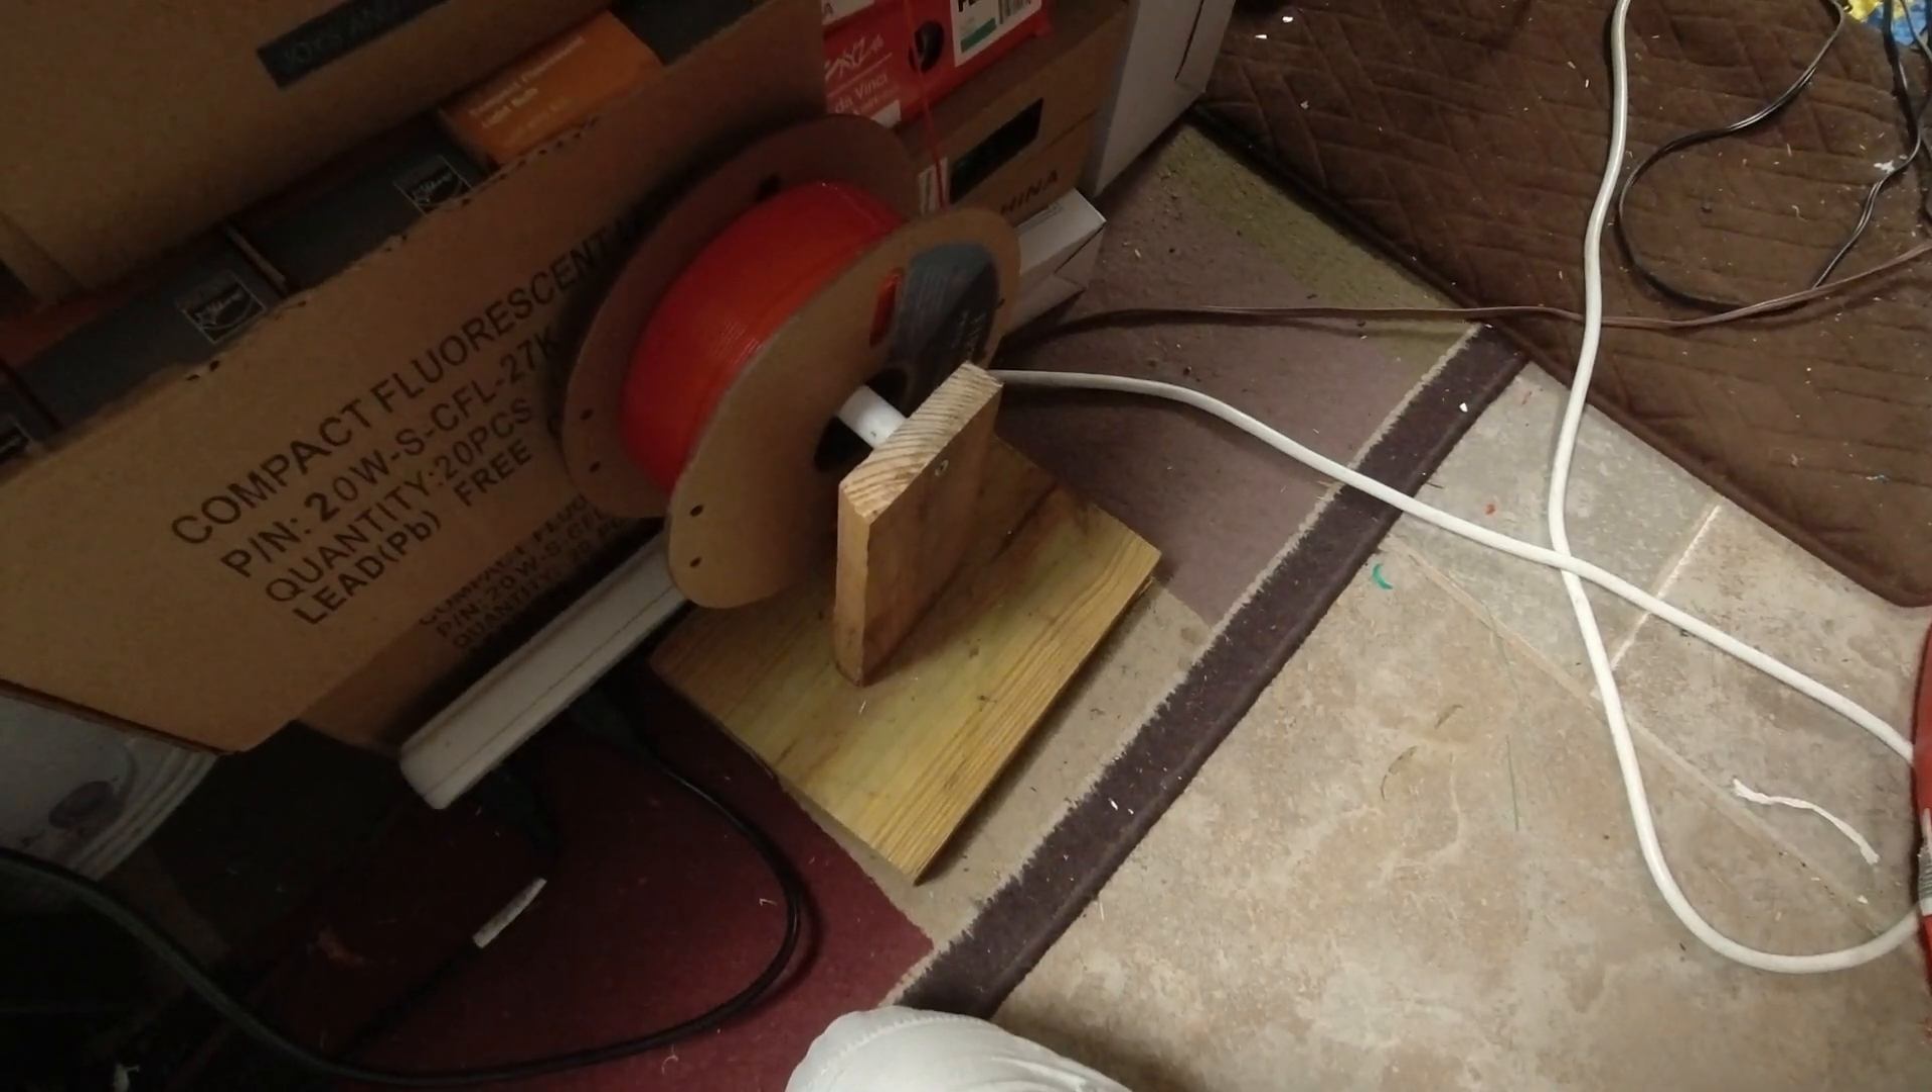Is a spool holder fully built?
Yes.